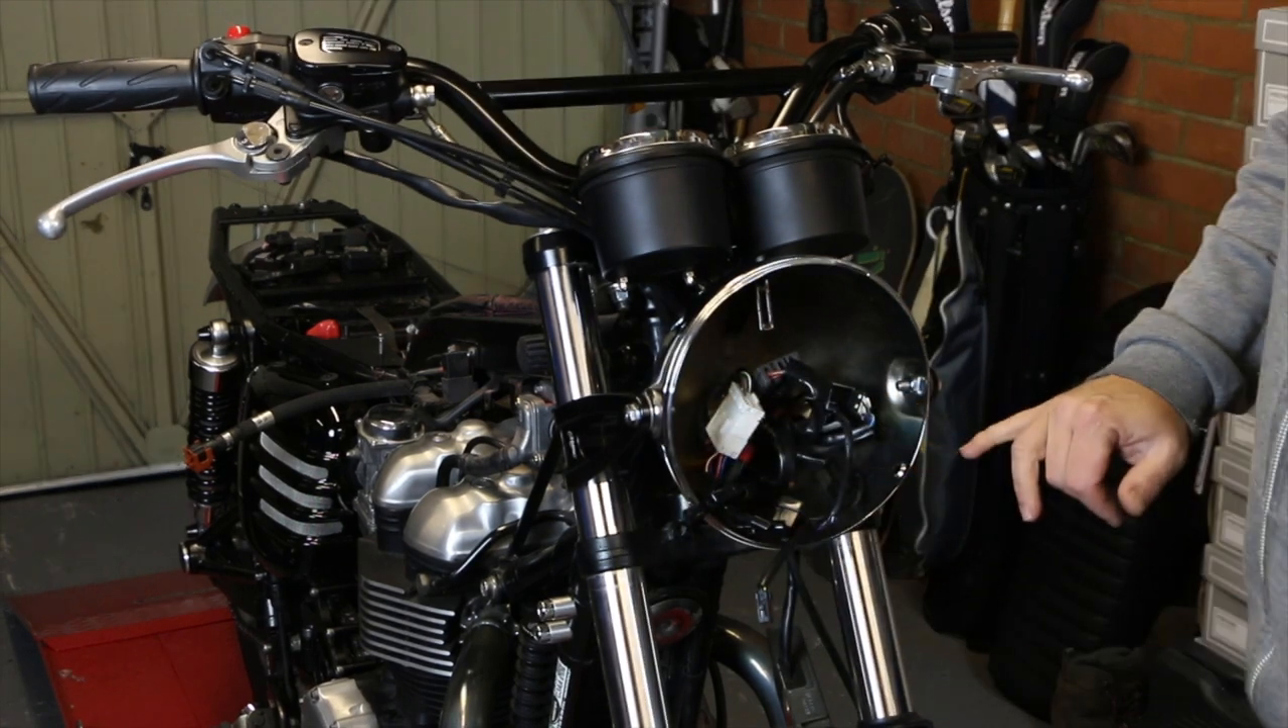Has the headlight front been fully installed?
No.